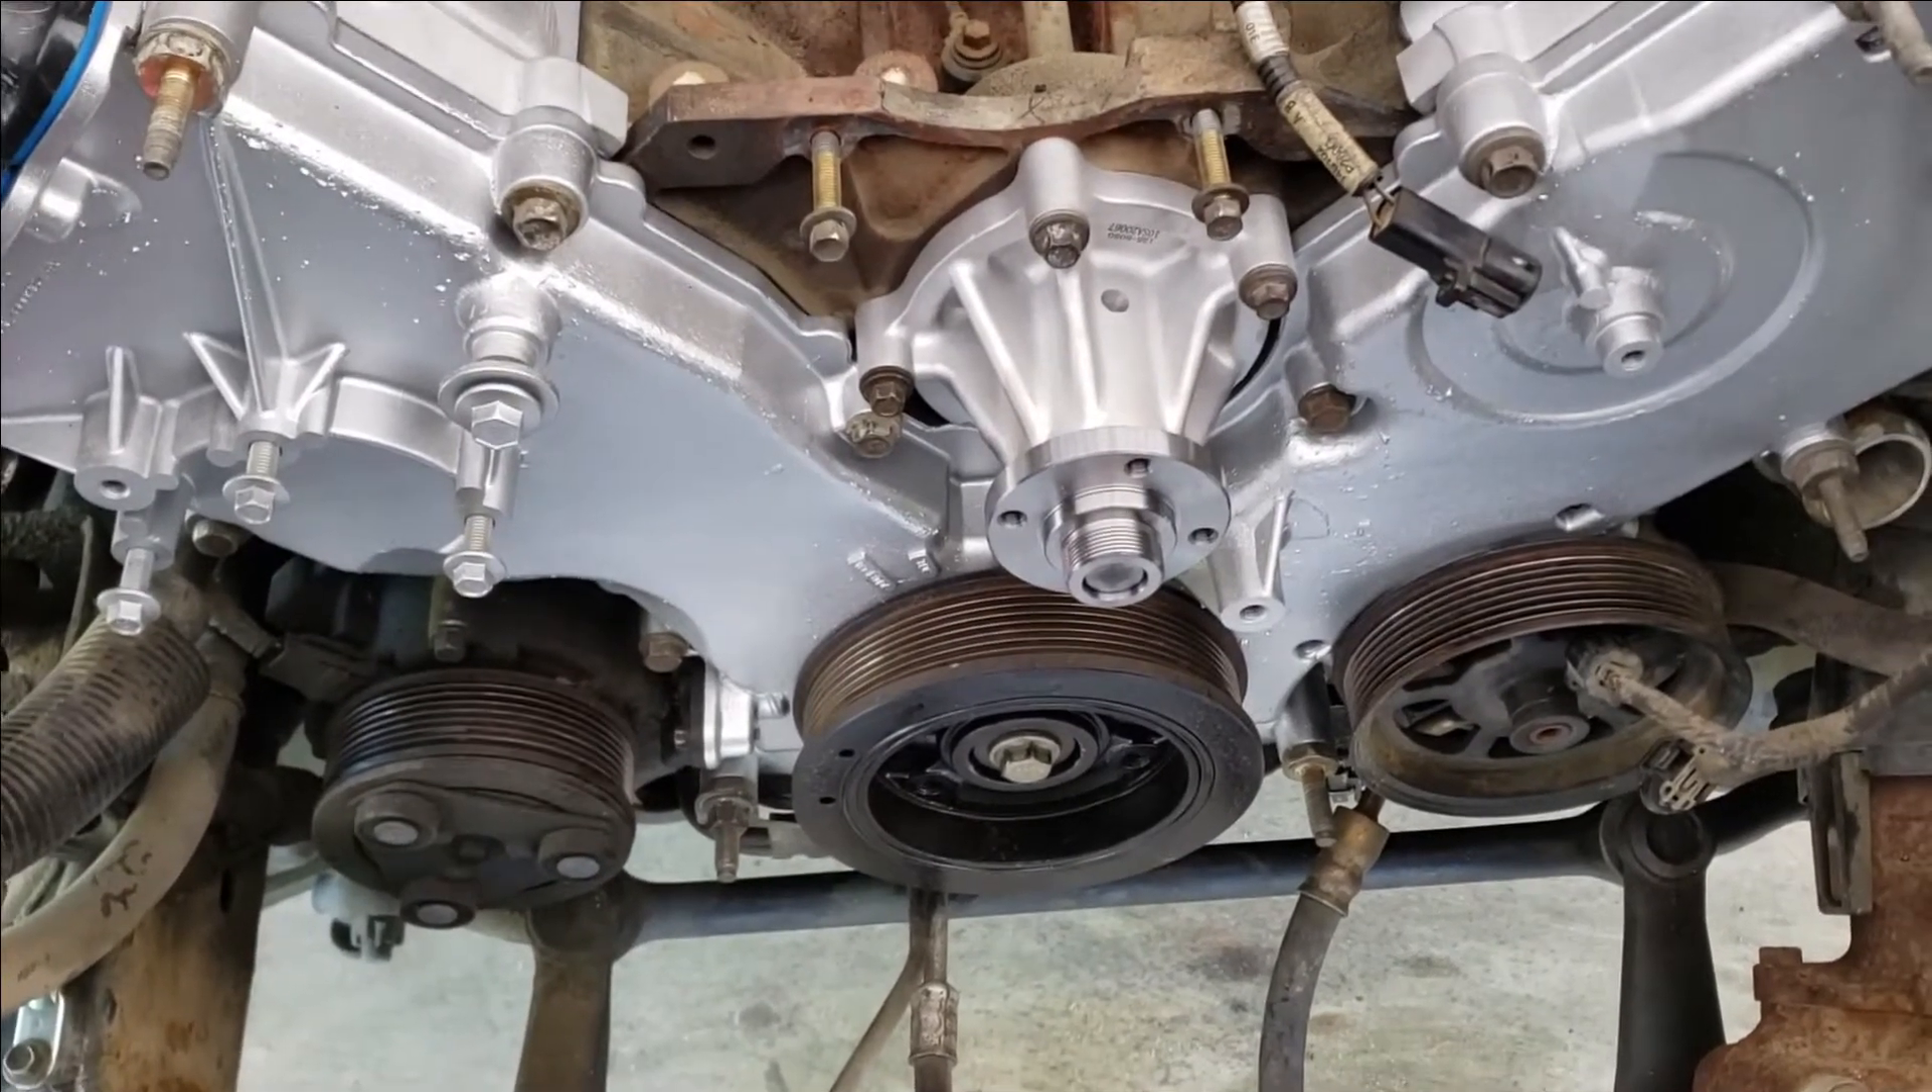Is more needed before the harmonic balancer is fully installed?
No.